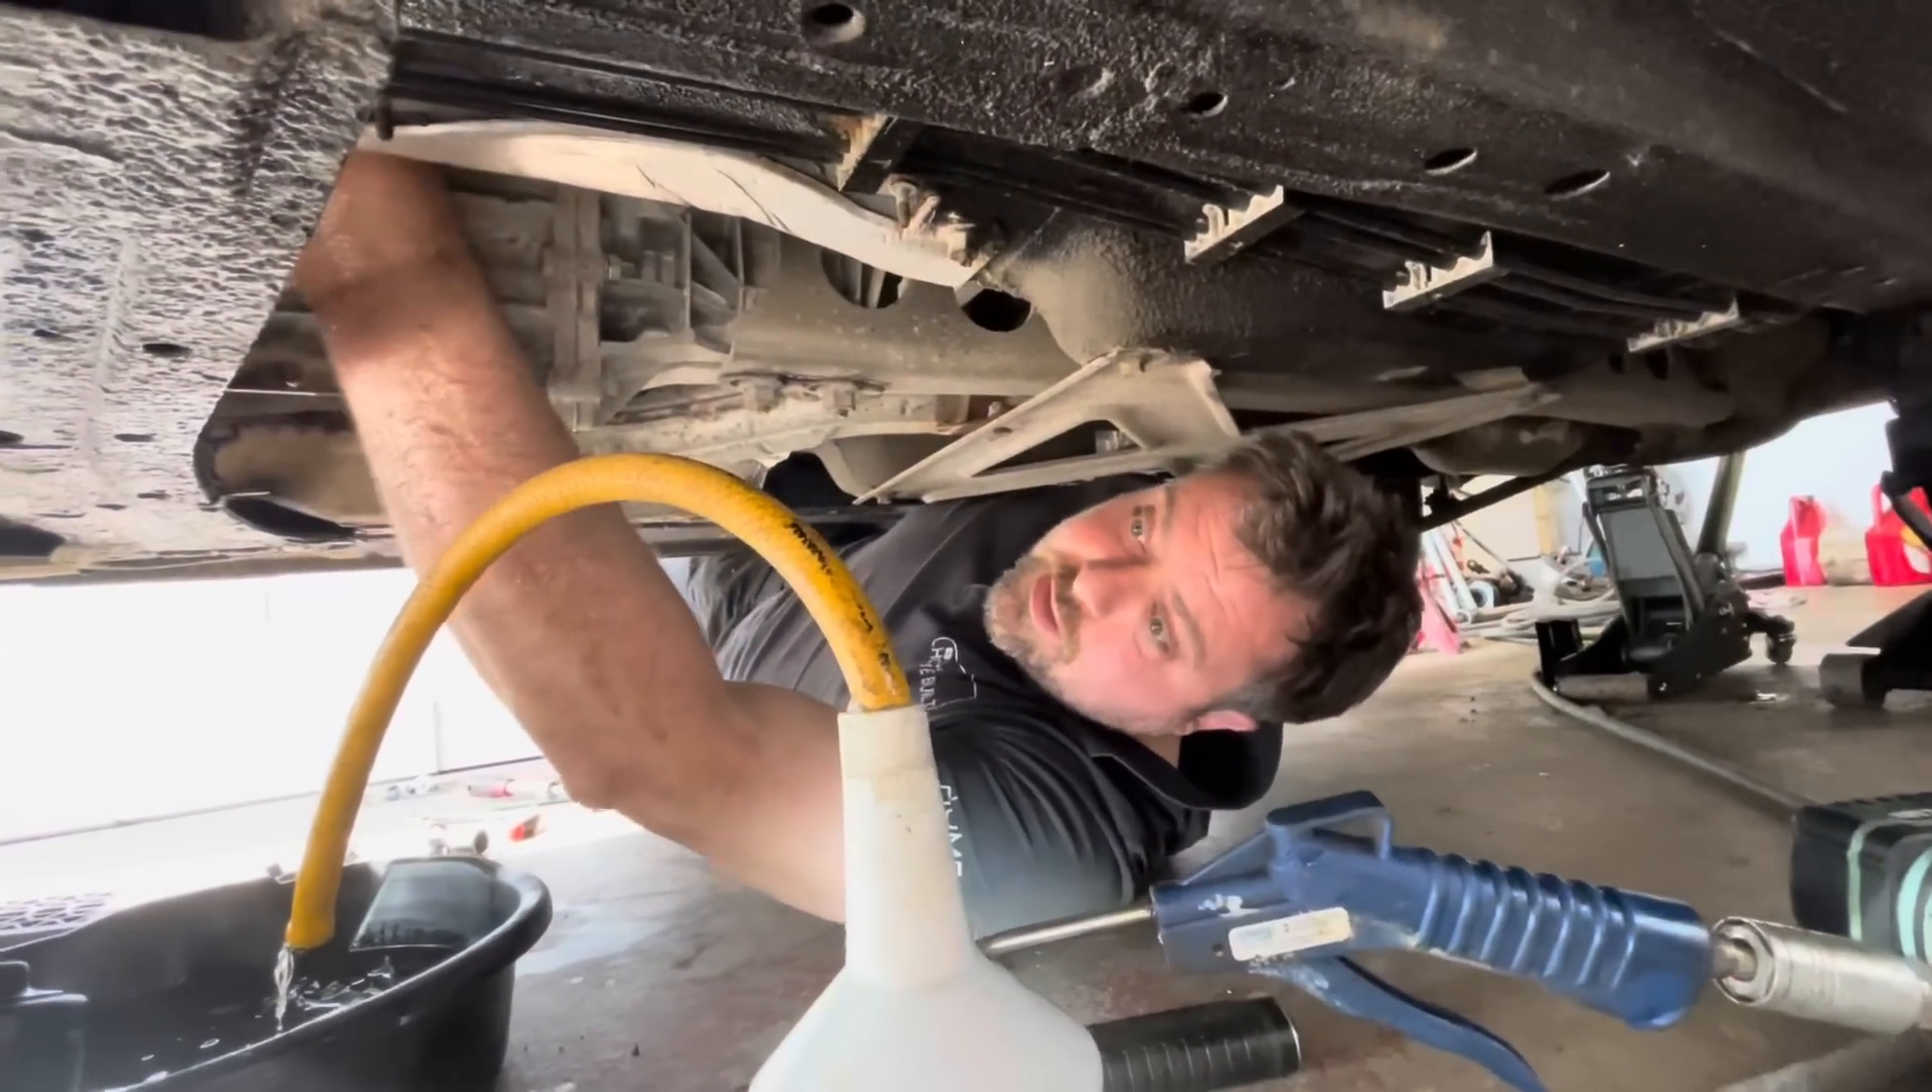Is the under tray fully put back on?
No.